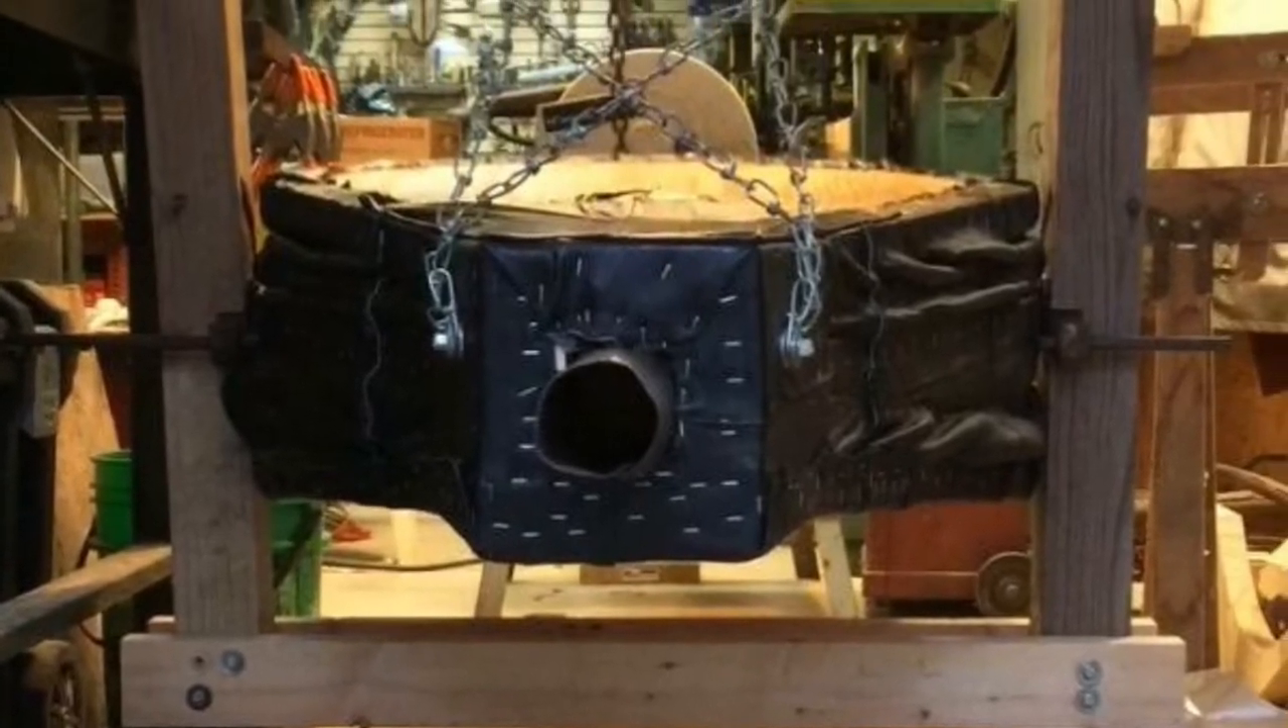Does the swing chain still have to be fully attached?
No.